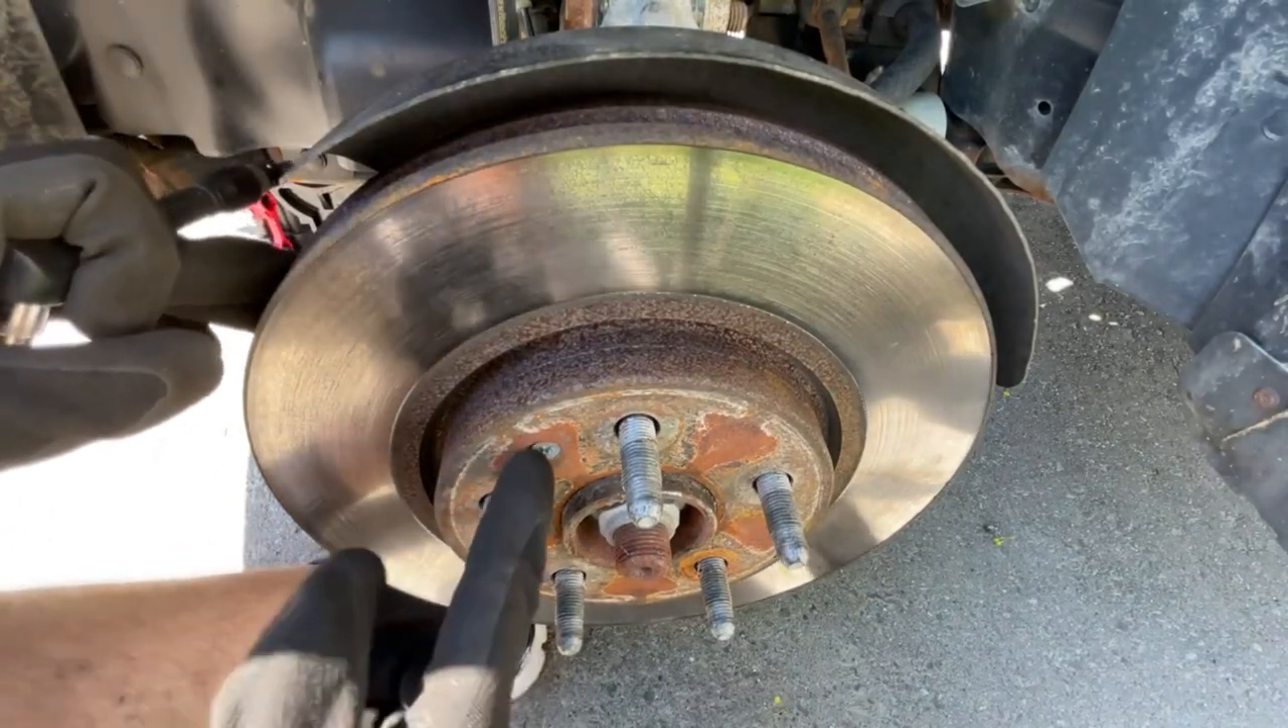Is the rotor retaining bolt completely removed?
No.